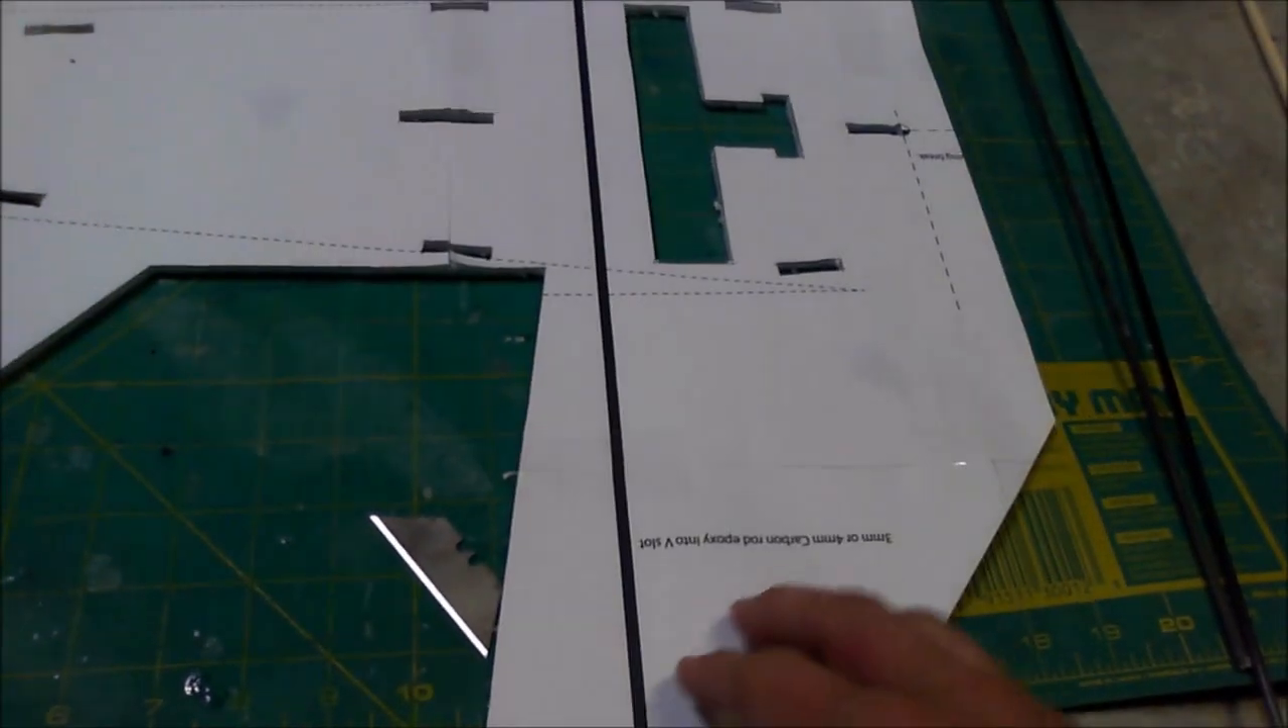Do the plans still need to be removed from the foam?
Yes.